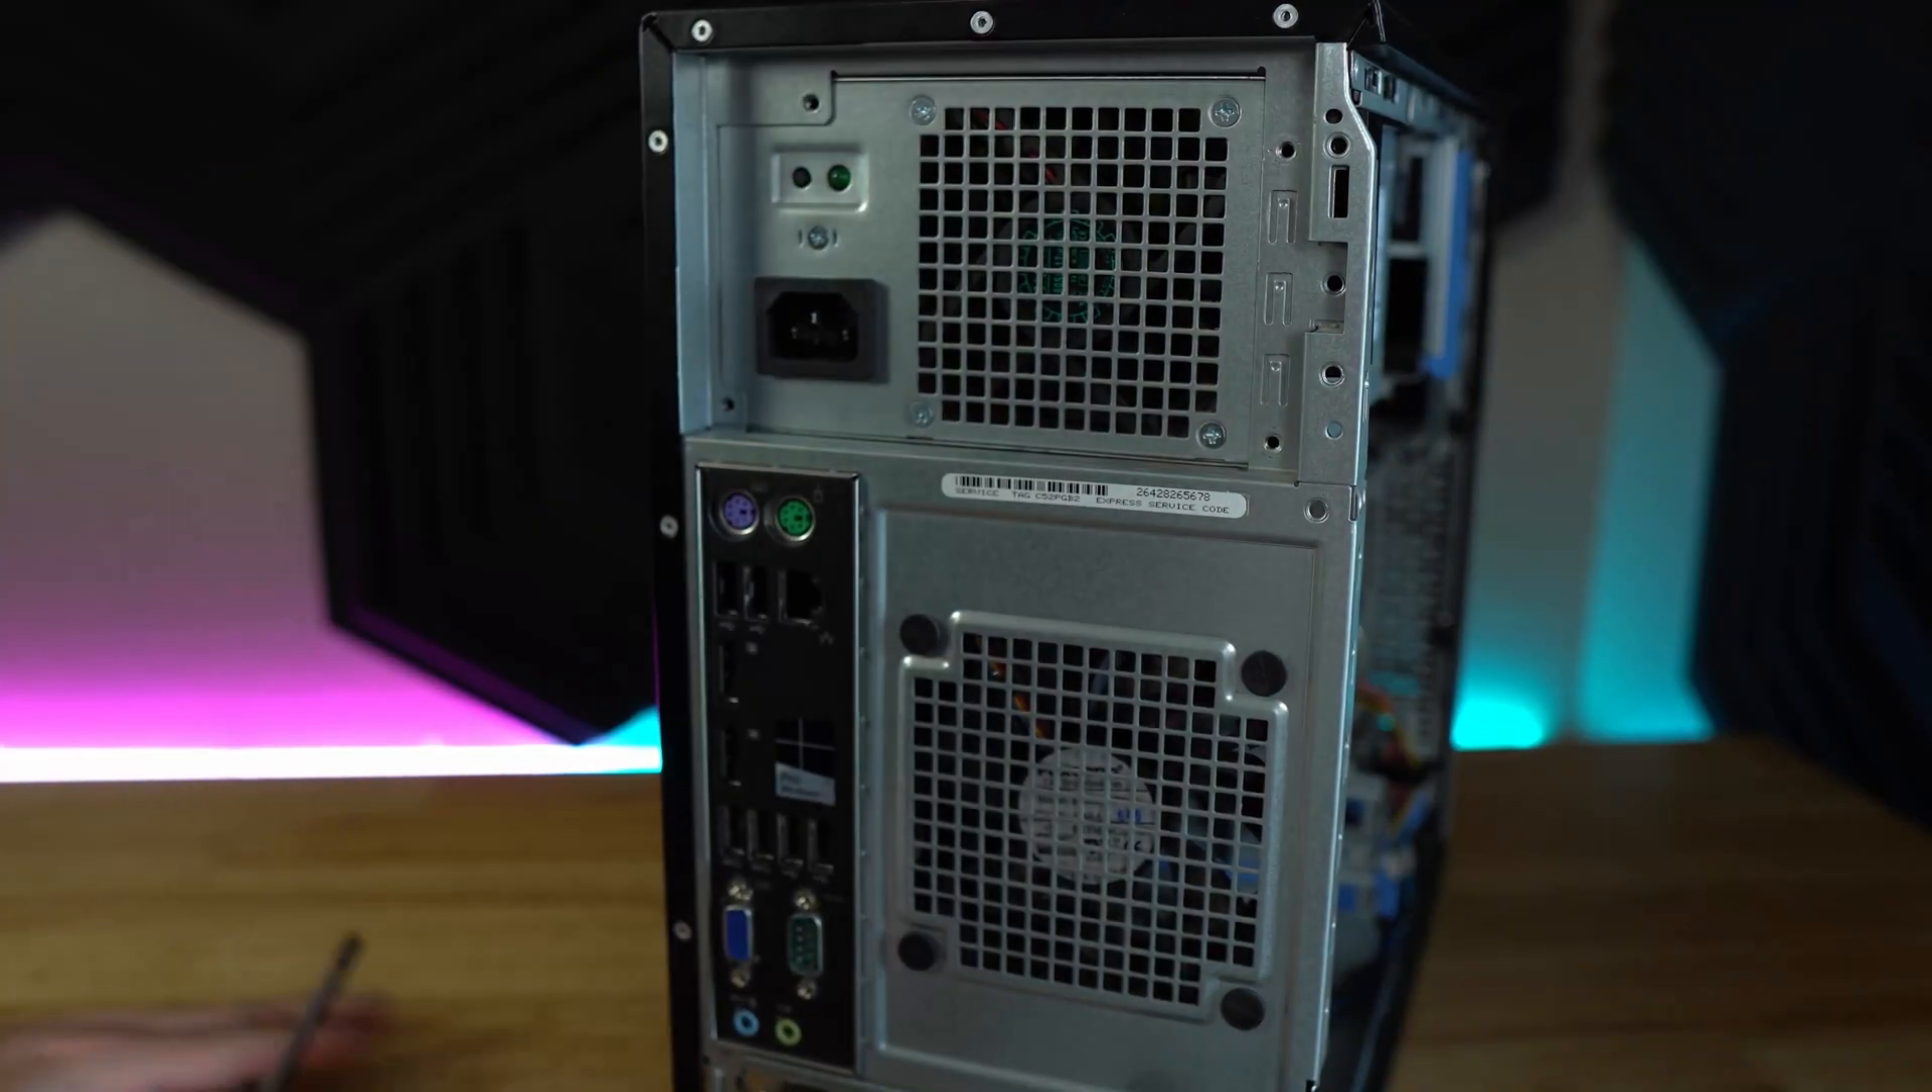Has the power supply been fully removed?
No.